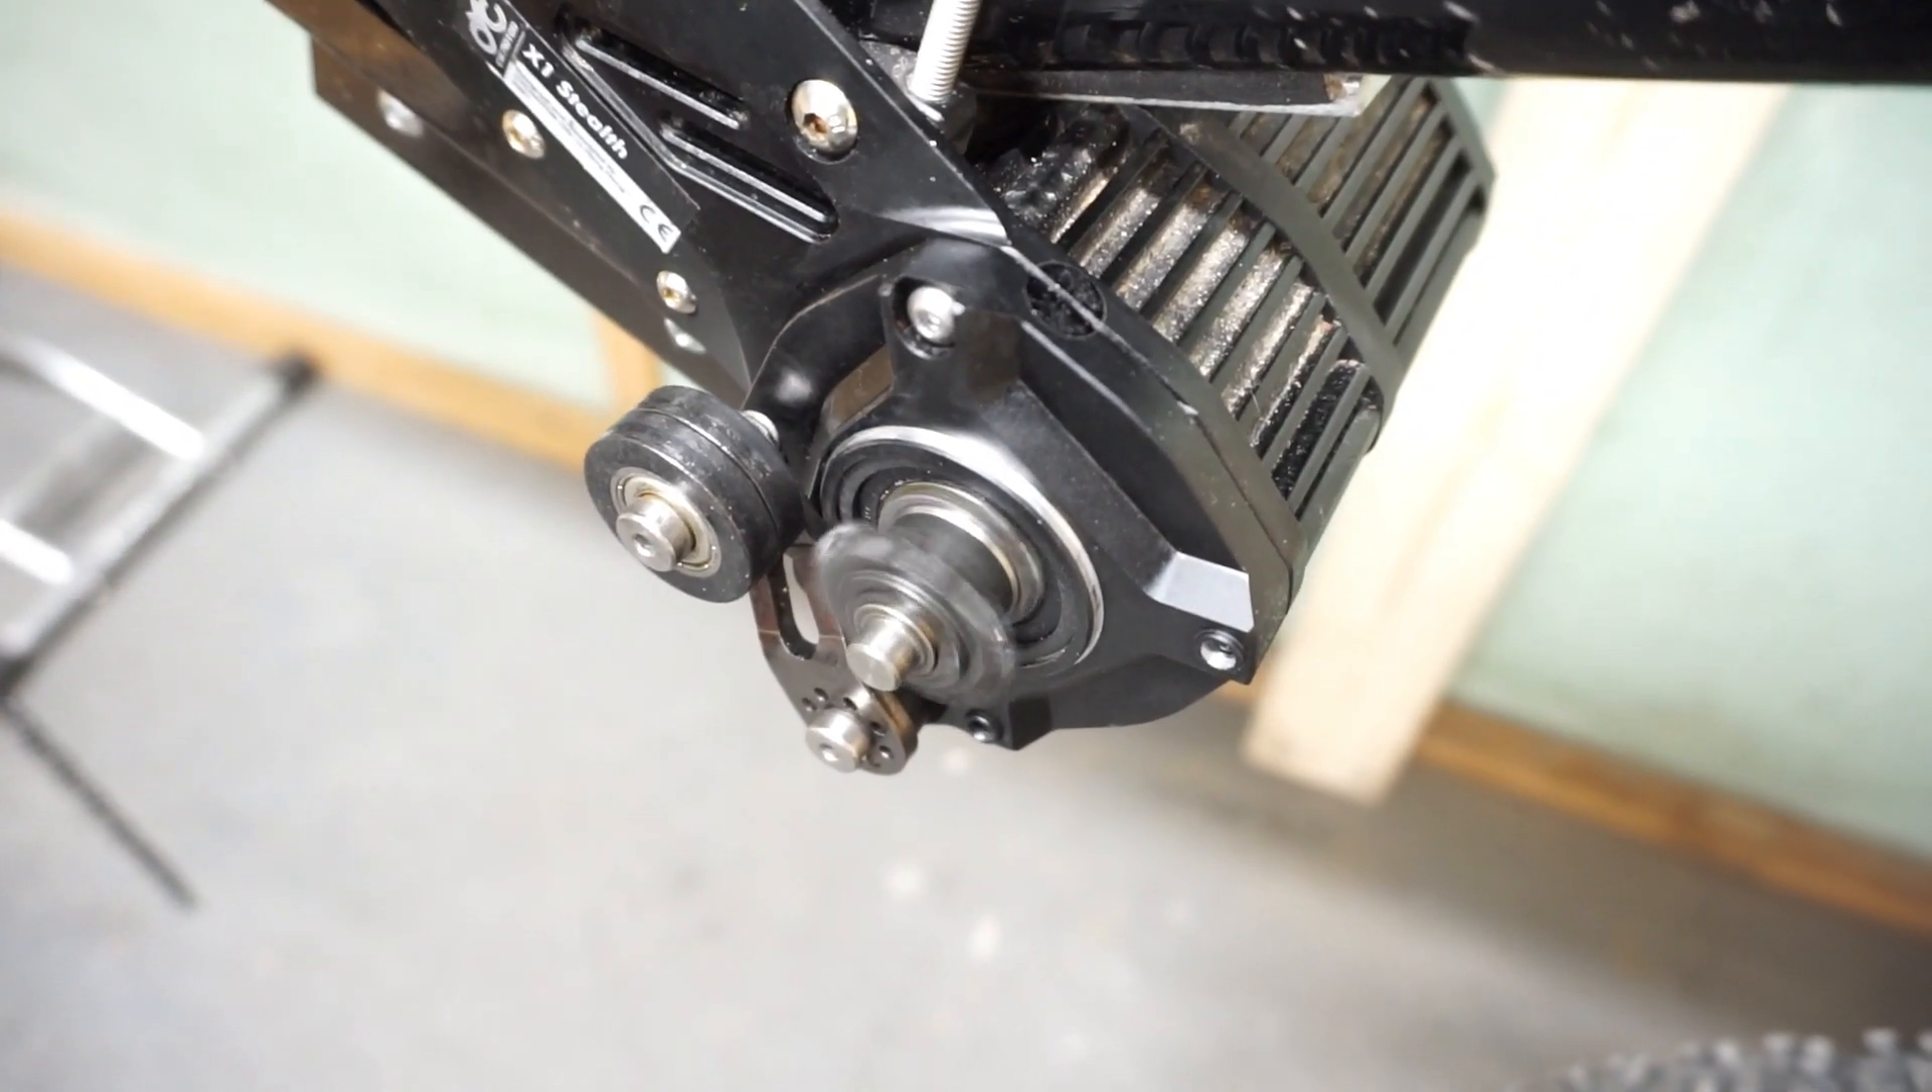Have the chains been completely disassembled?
Yes.